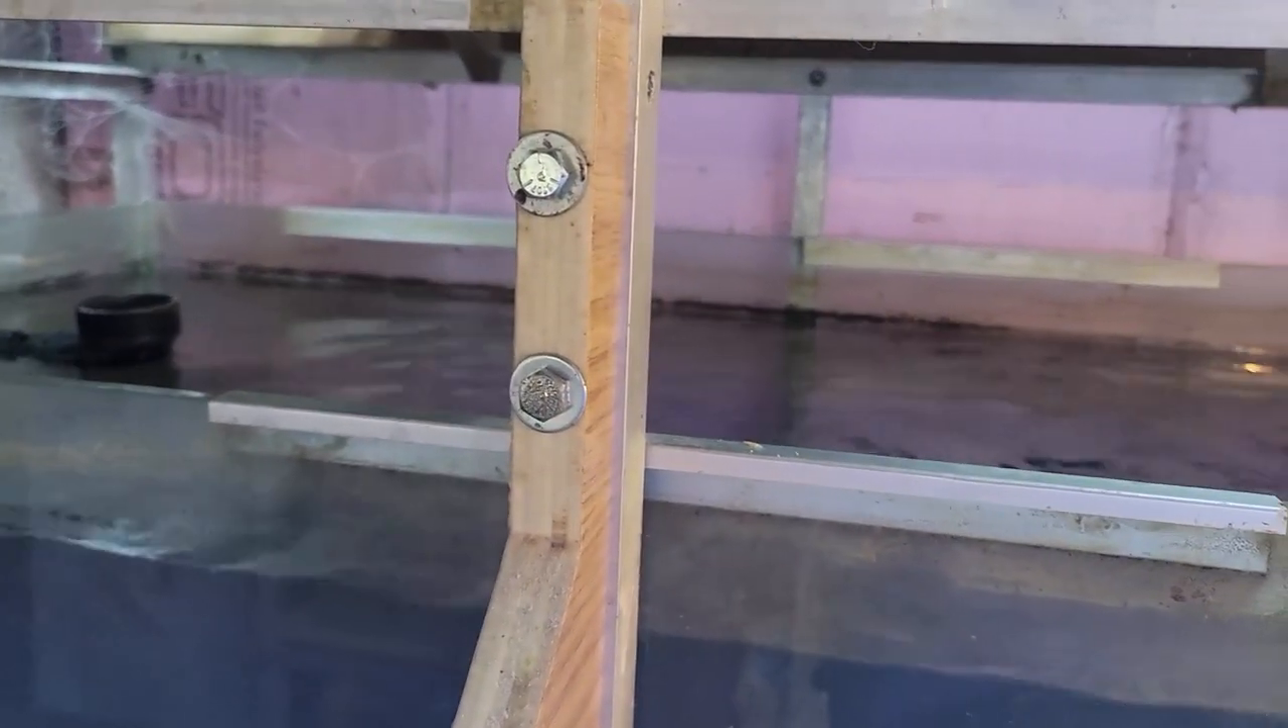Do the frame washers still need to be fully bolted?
No.